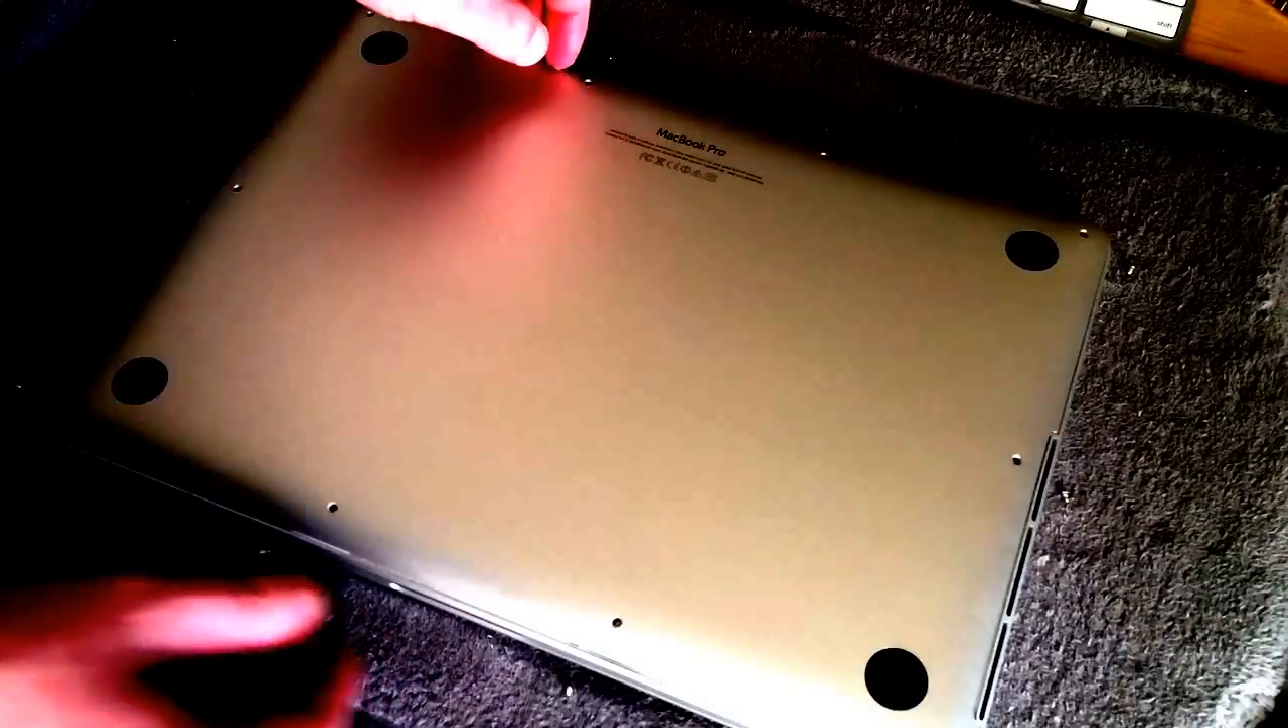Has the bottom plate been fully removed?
No.